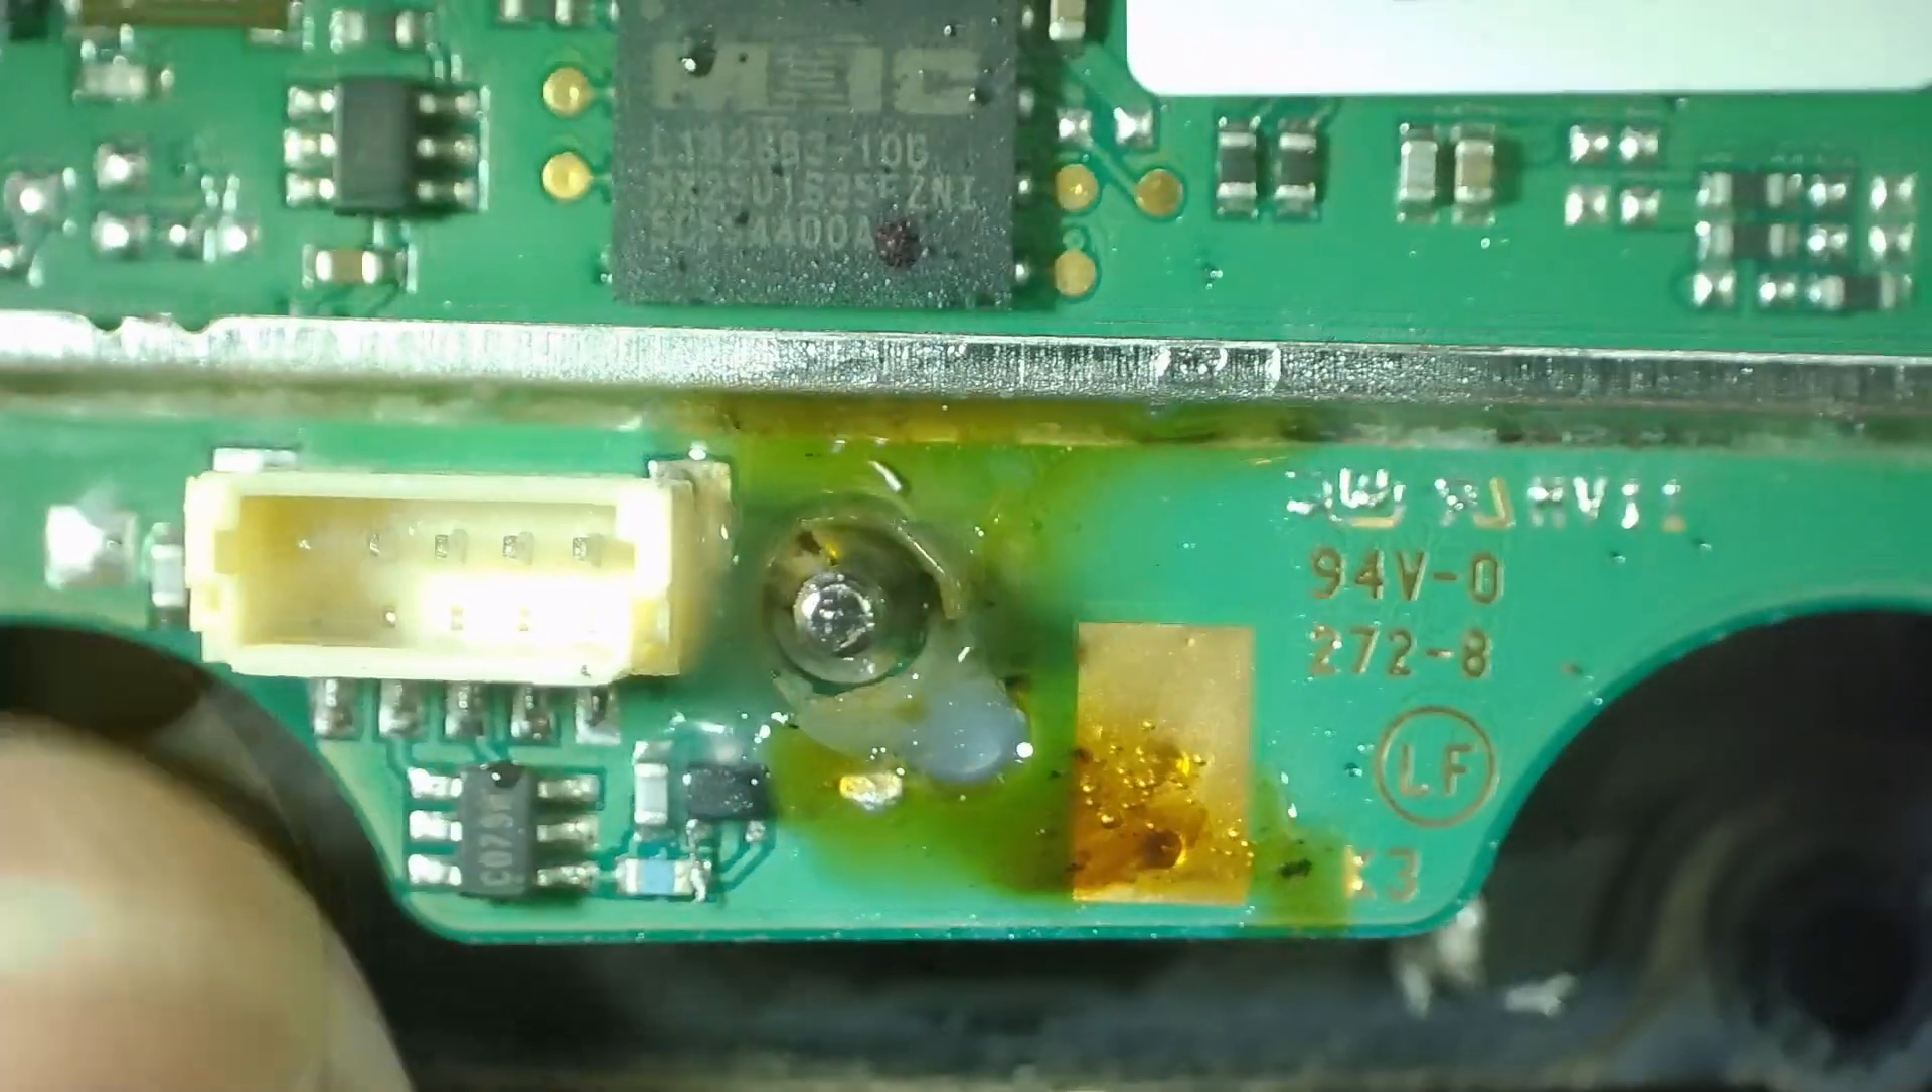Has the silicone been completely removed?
No.